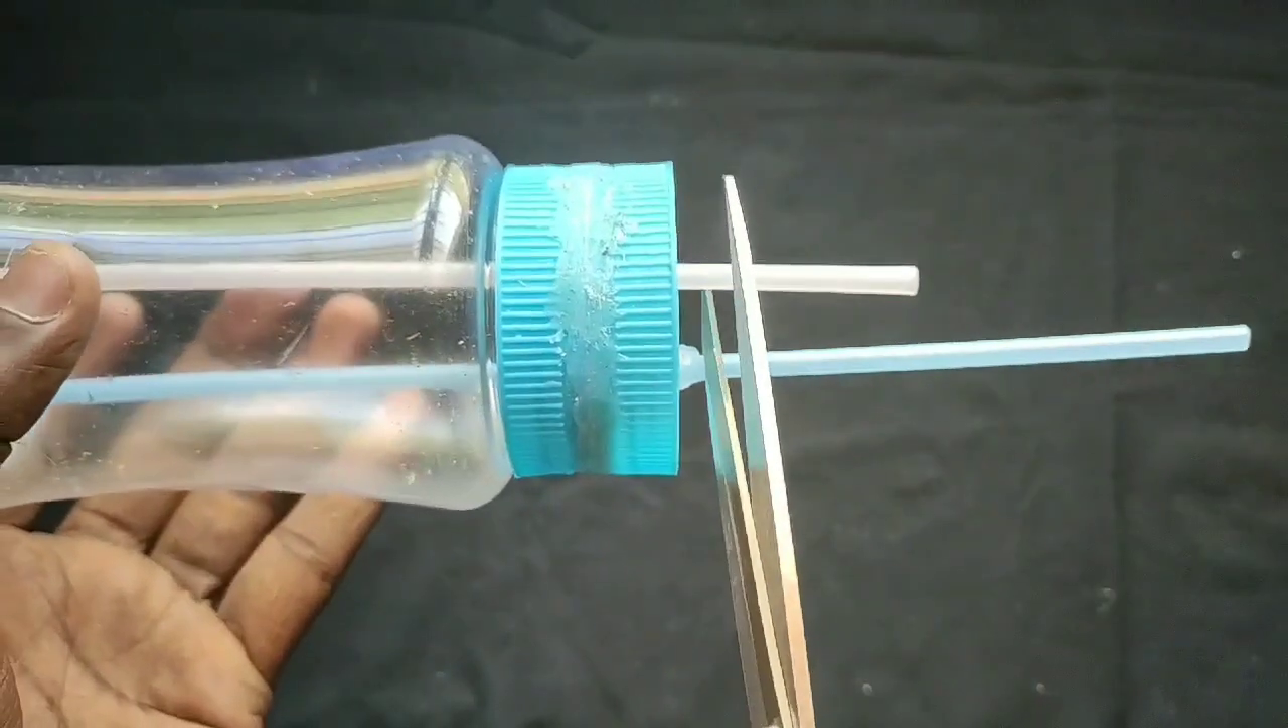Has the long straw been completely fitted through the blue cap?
Yes.